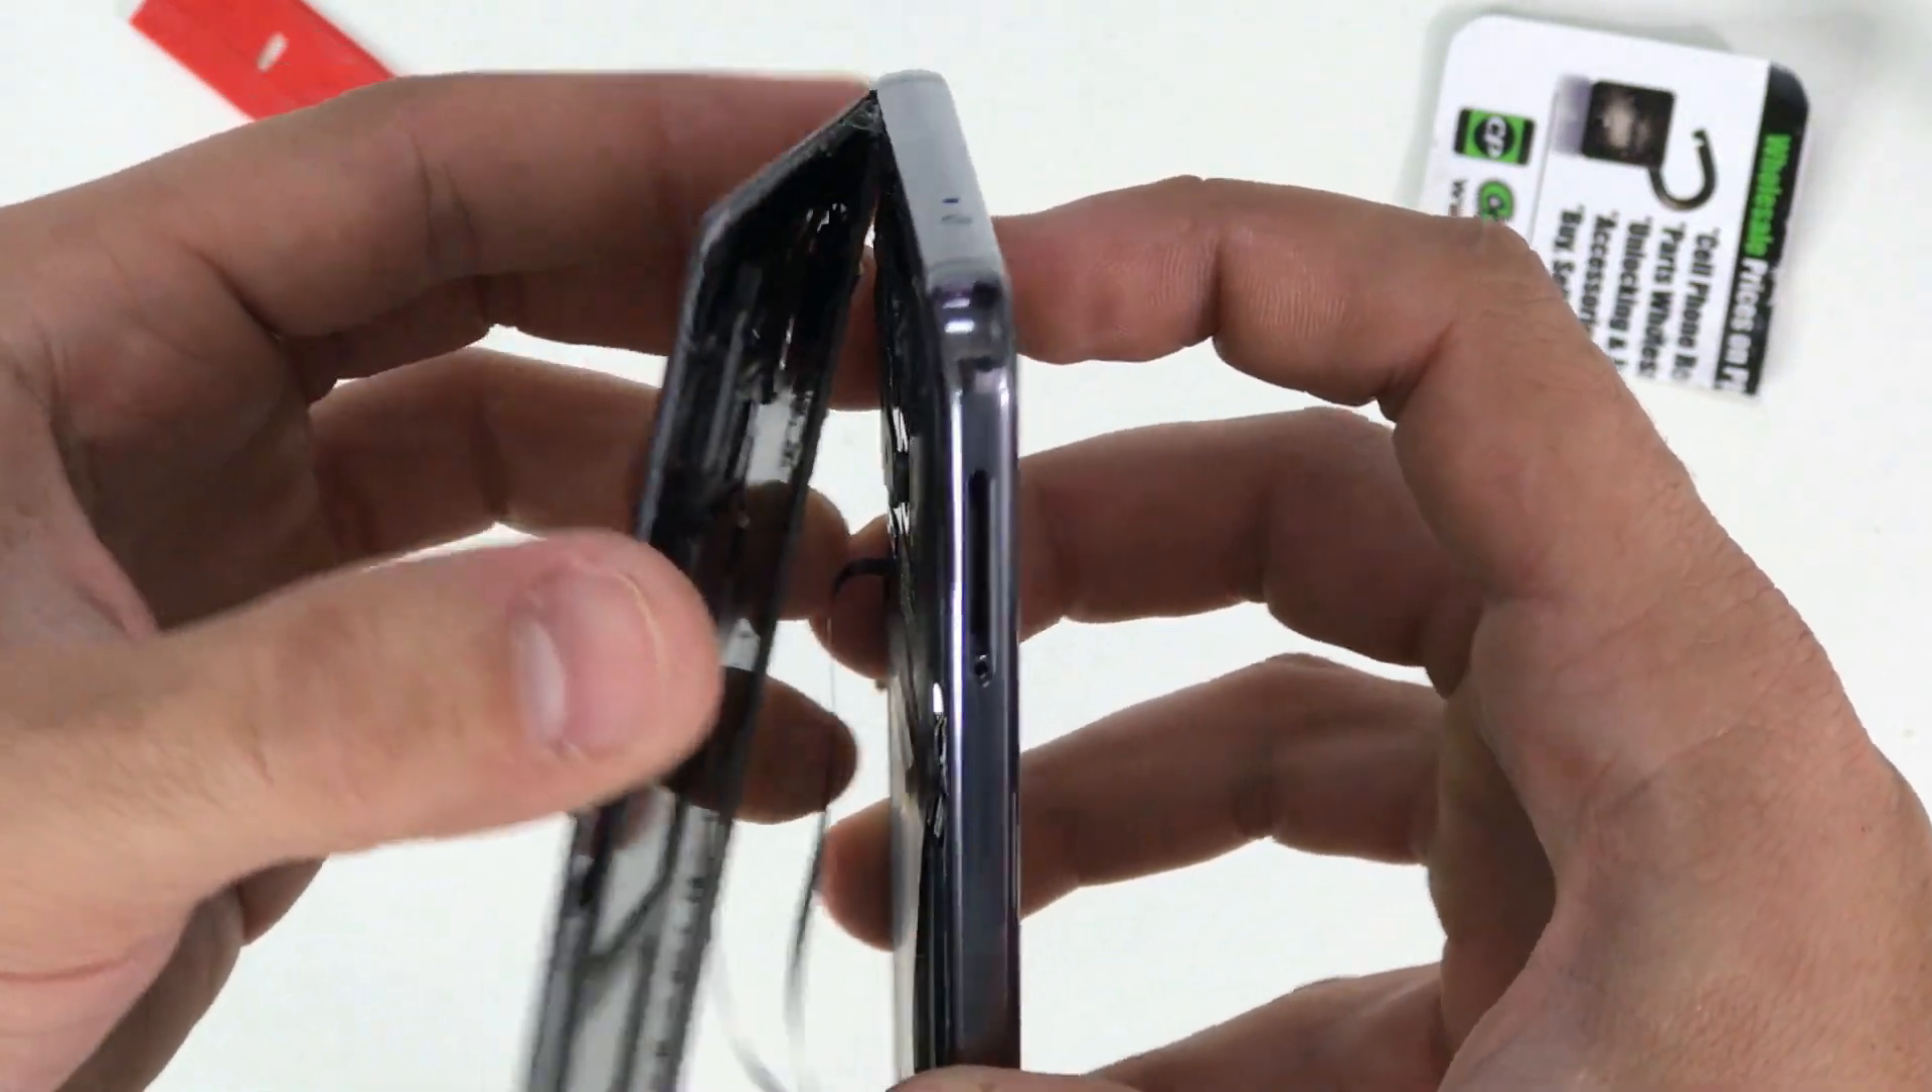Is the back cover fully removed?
No.